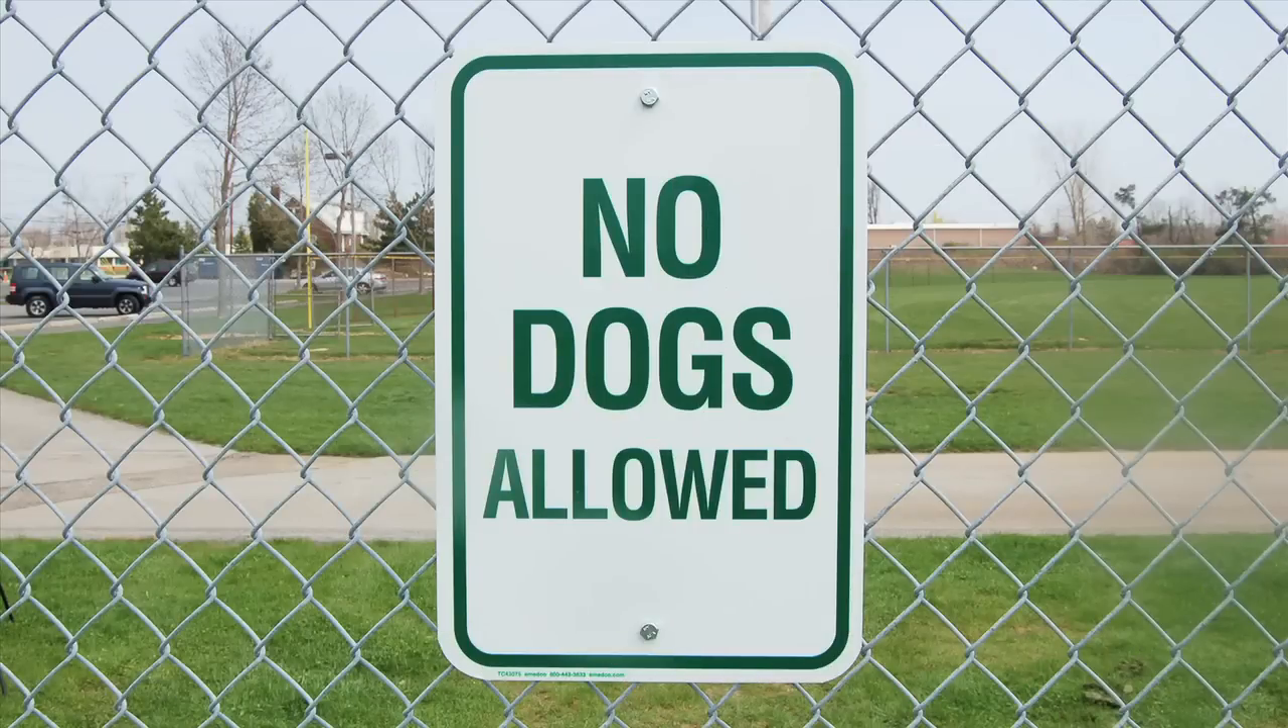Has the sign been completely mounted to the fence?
Yes.